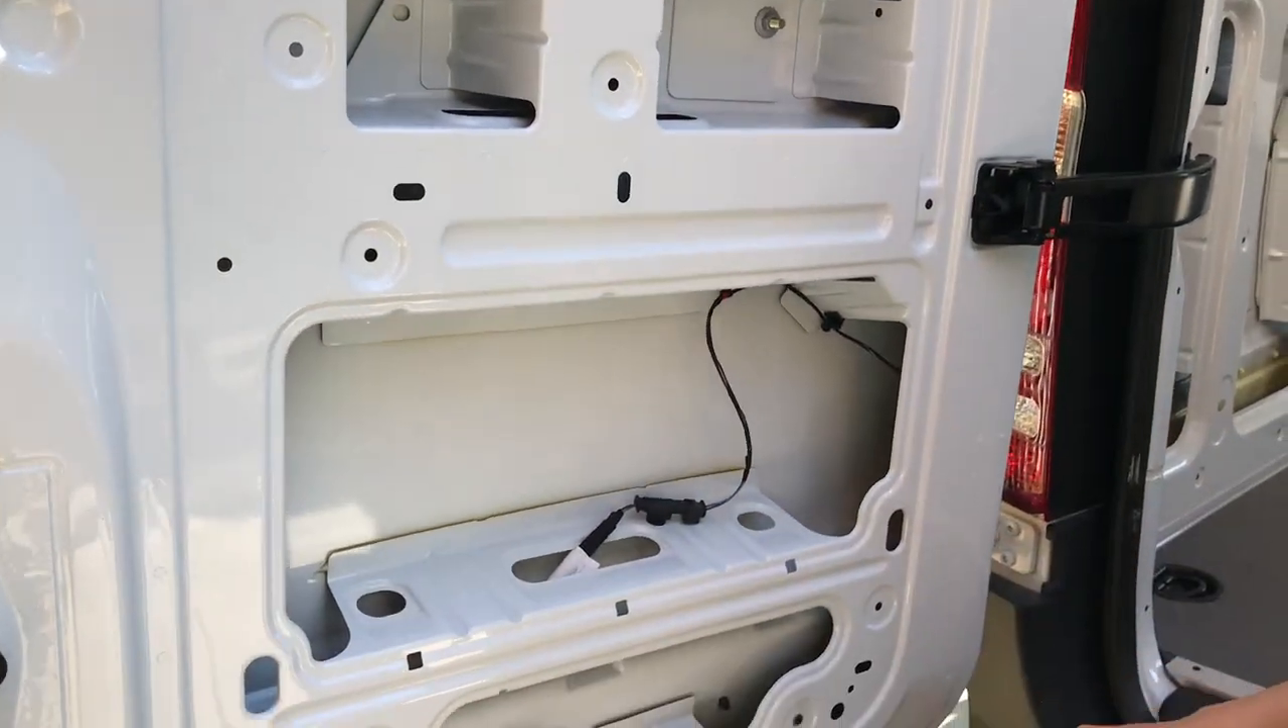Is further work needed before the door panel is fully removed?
No.